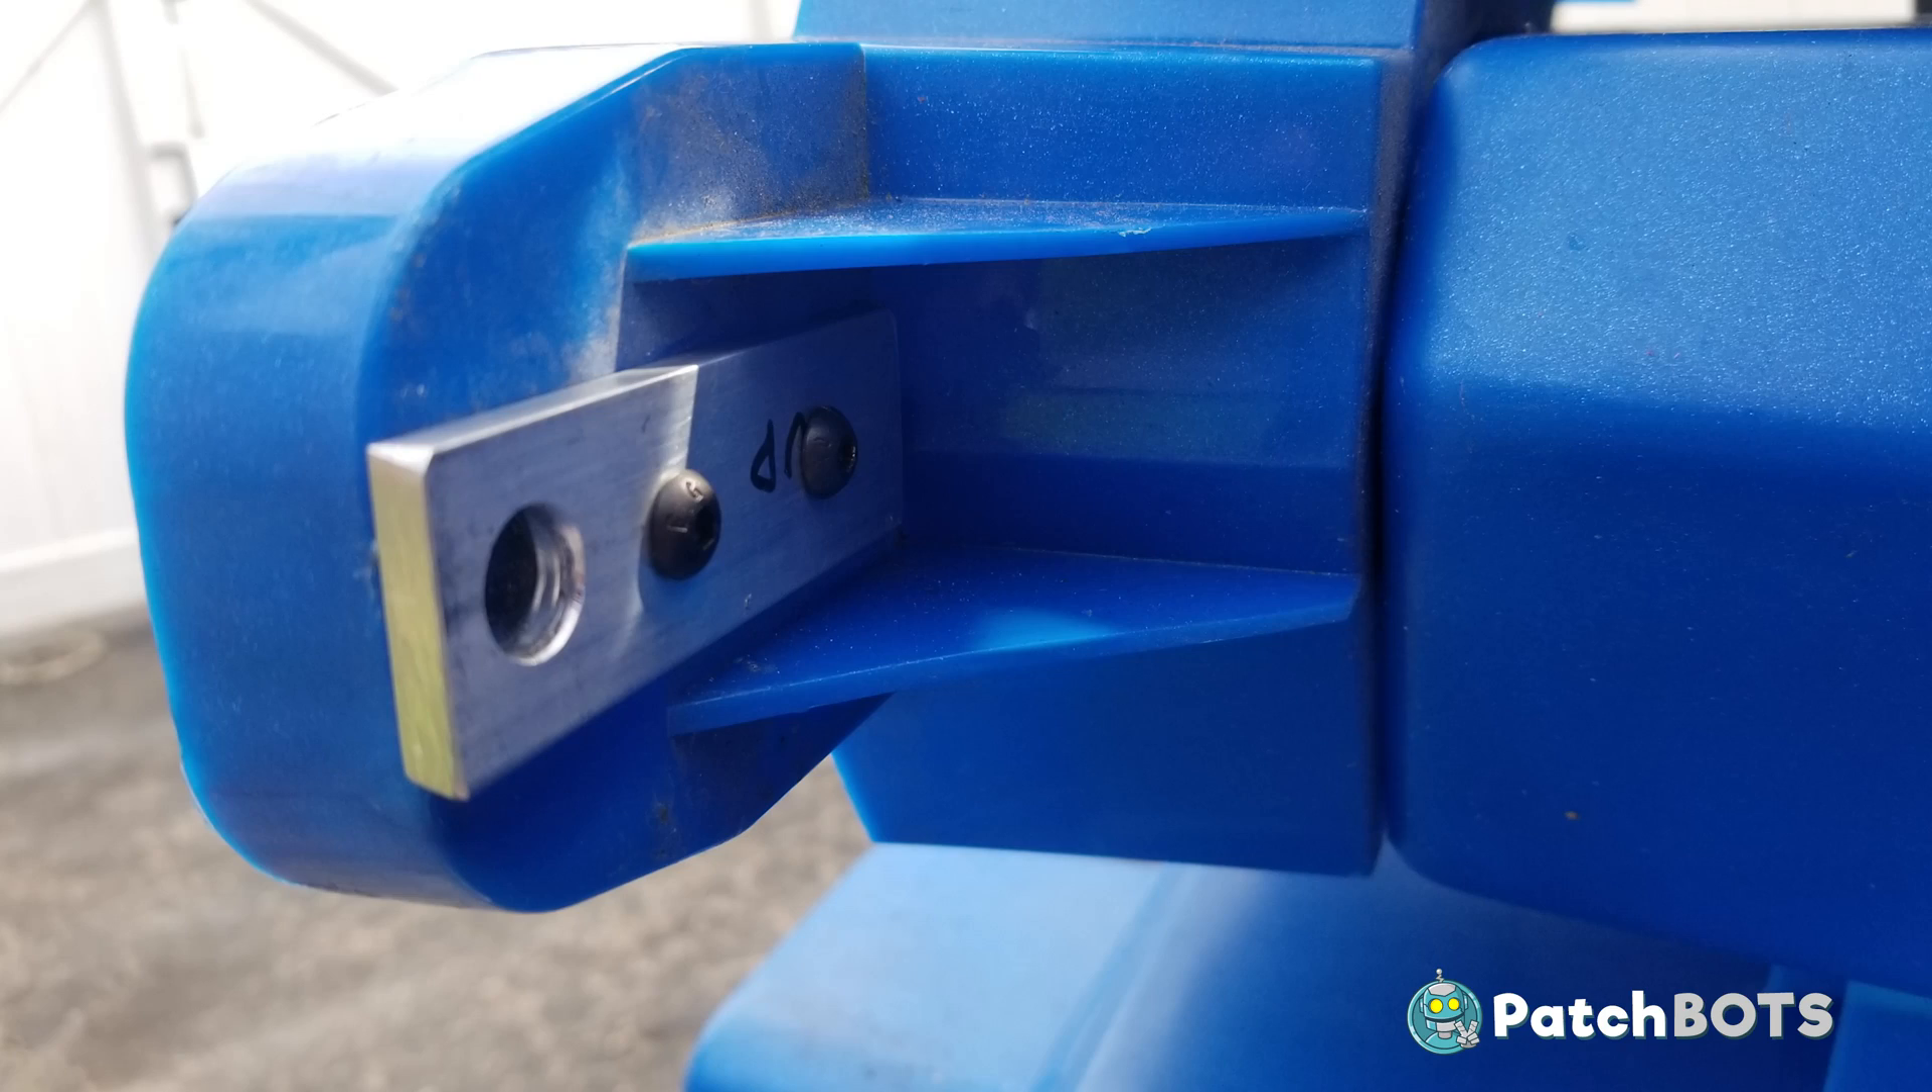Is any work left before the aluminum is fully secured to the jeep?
No.